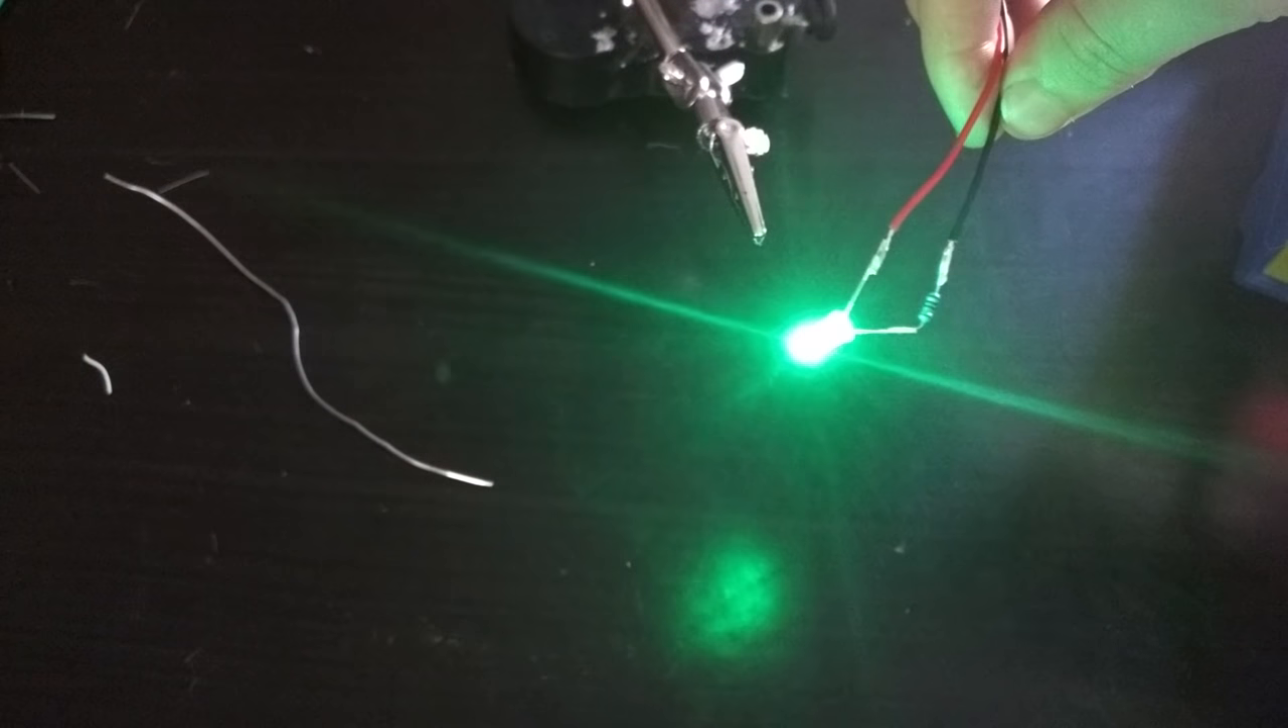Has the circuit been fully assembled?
Yes.